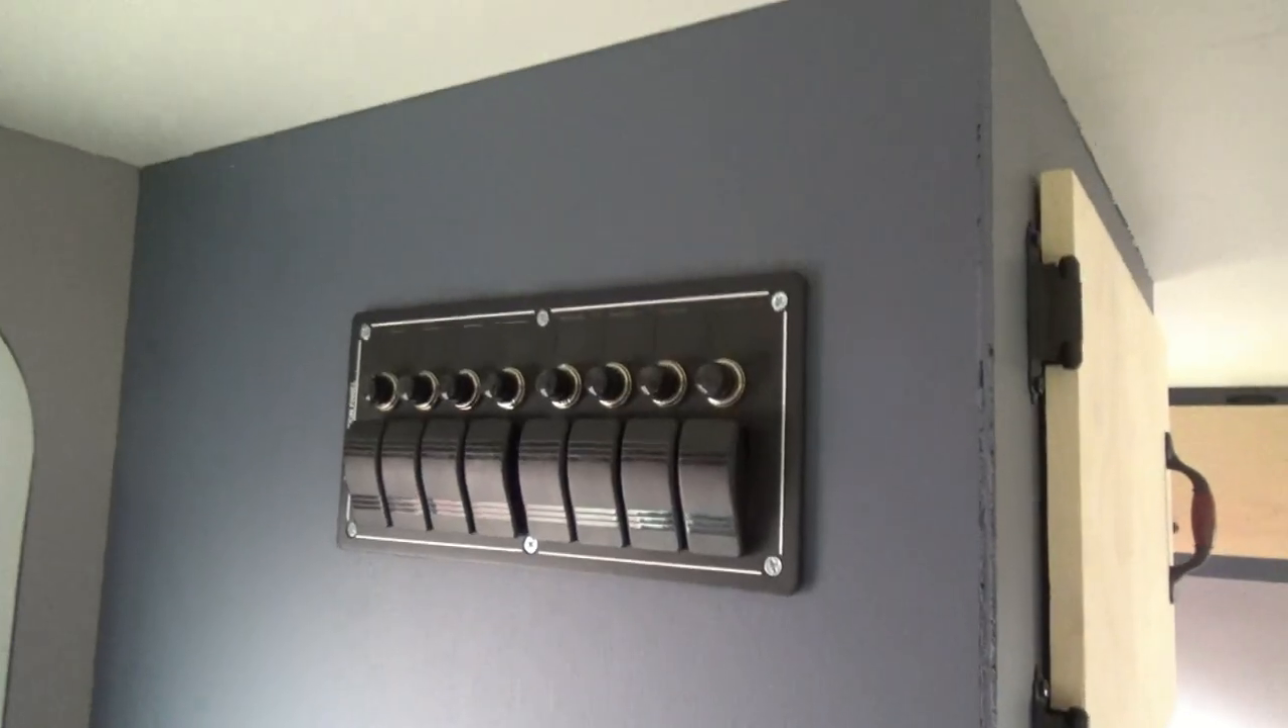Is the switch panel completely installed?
Yes.